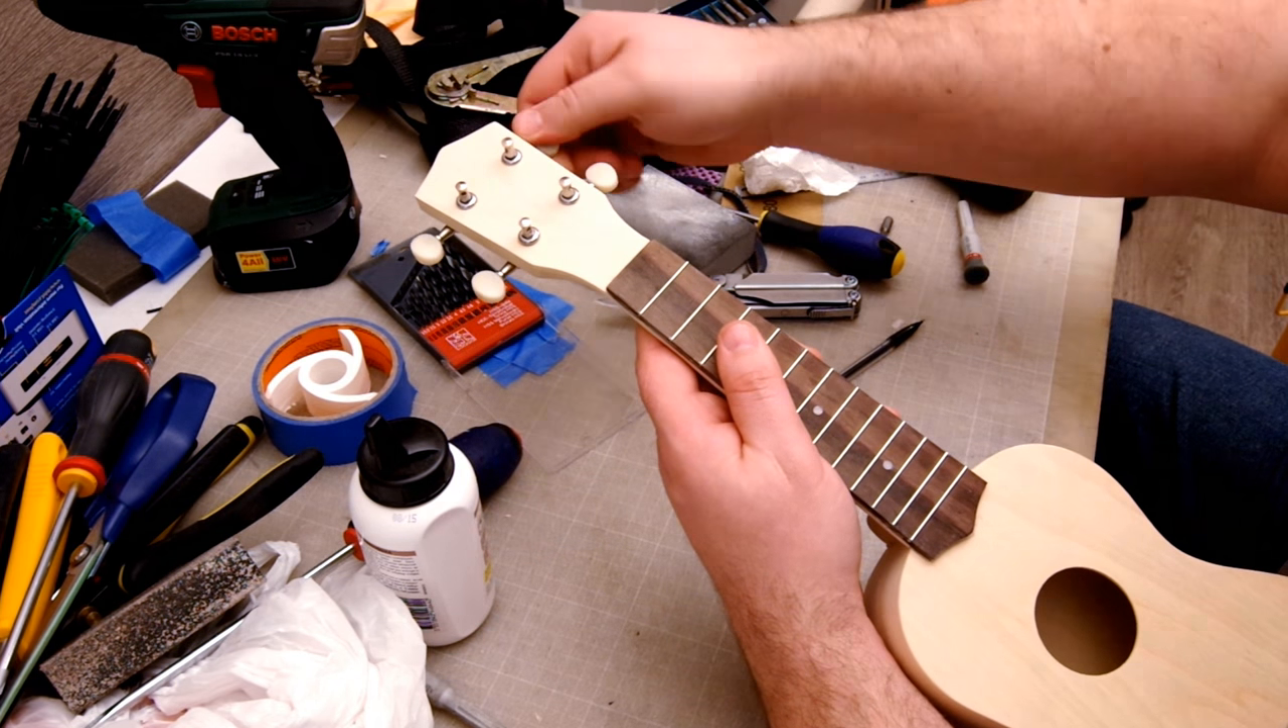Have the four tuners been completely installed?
Yes.